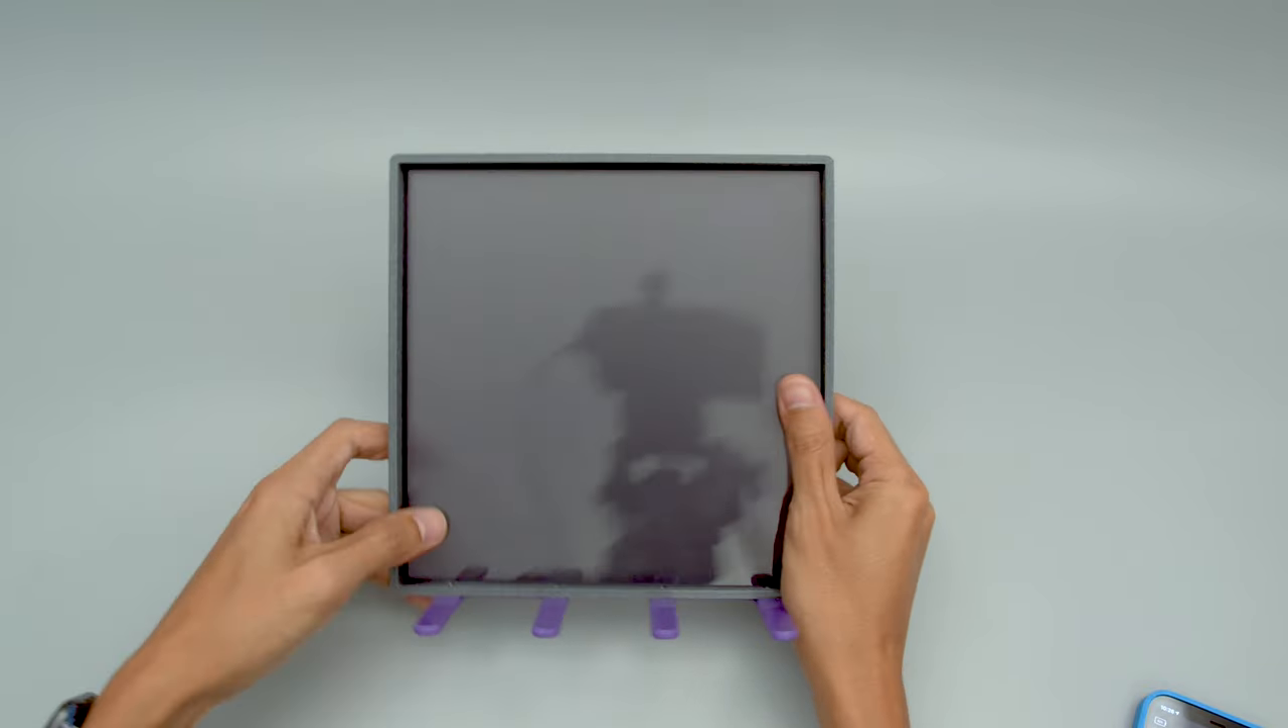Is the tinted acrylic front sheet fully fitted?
Yes.